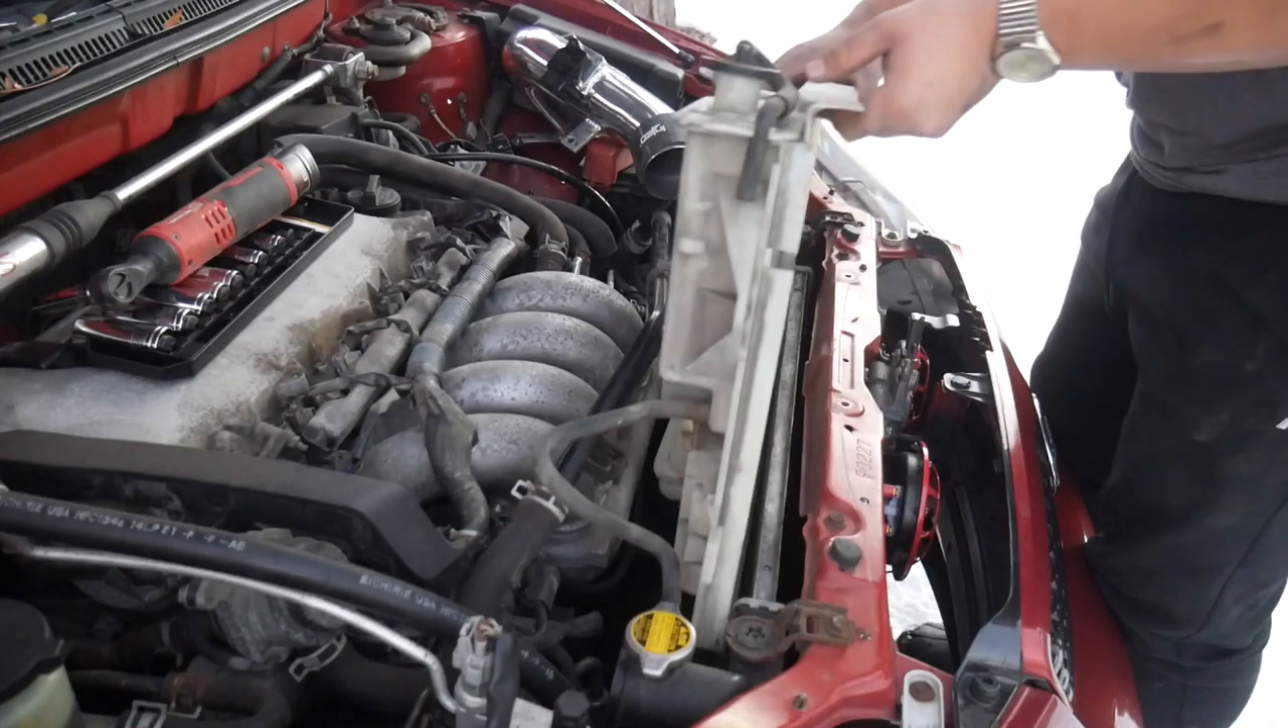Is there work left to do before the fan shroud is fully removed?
Yes.